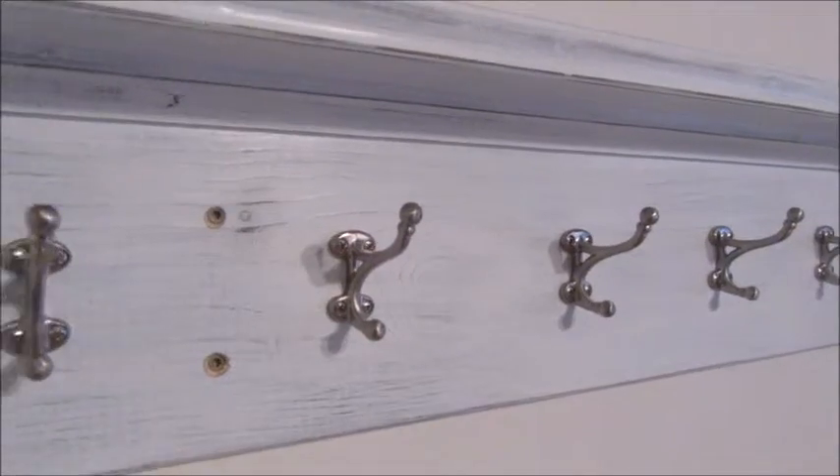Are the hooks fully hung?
Yes.